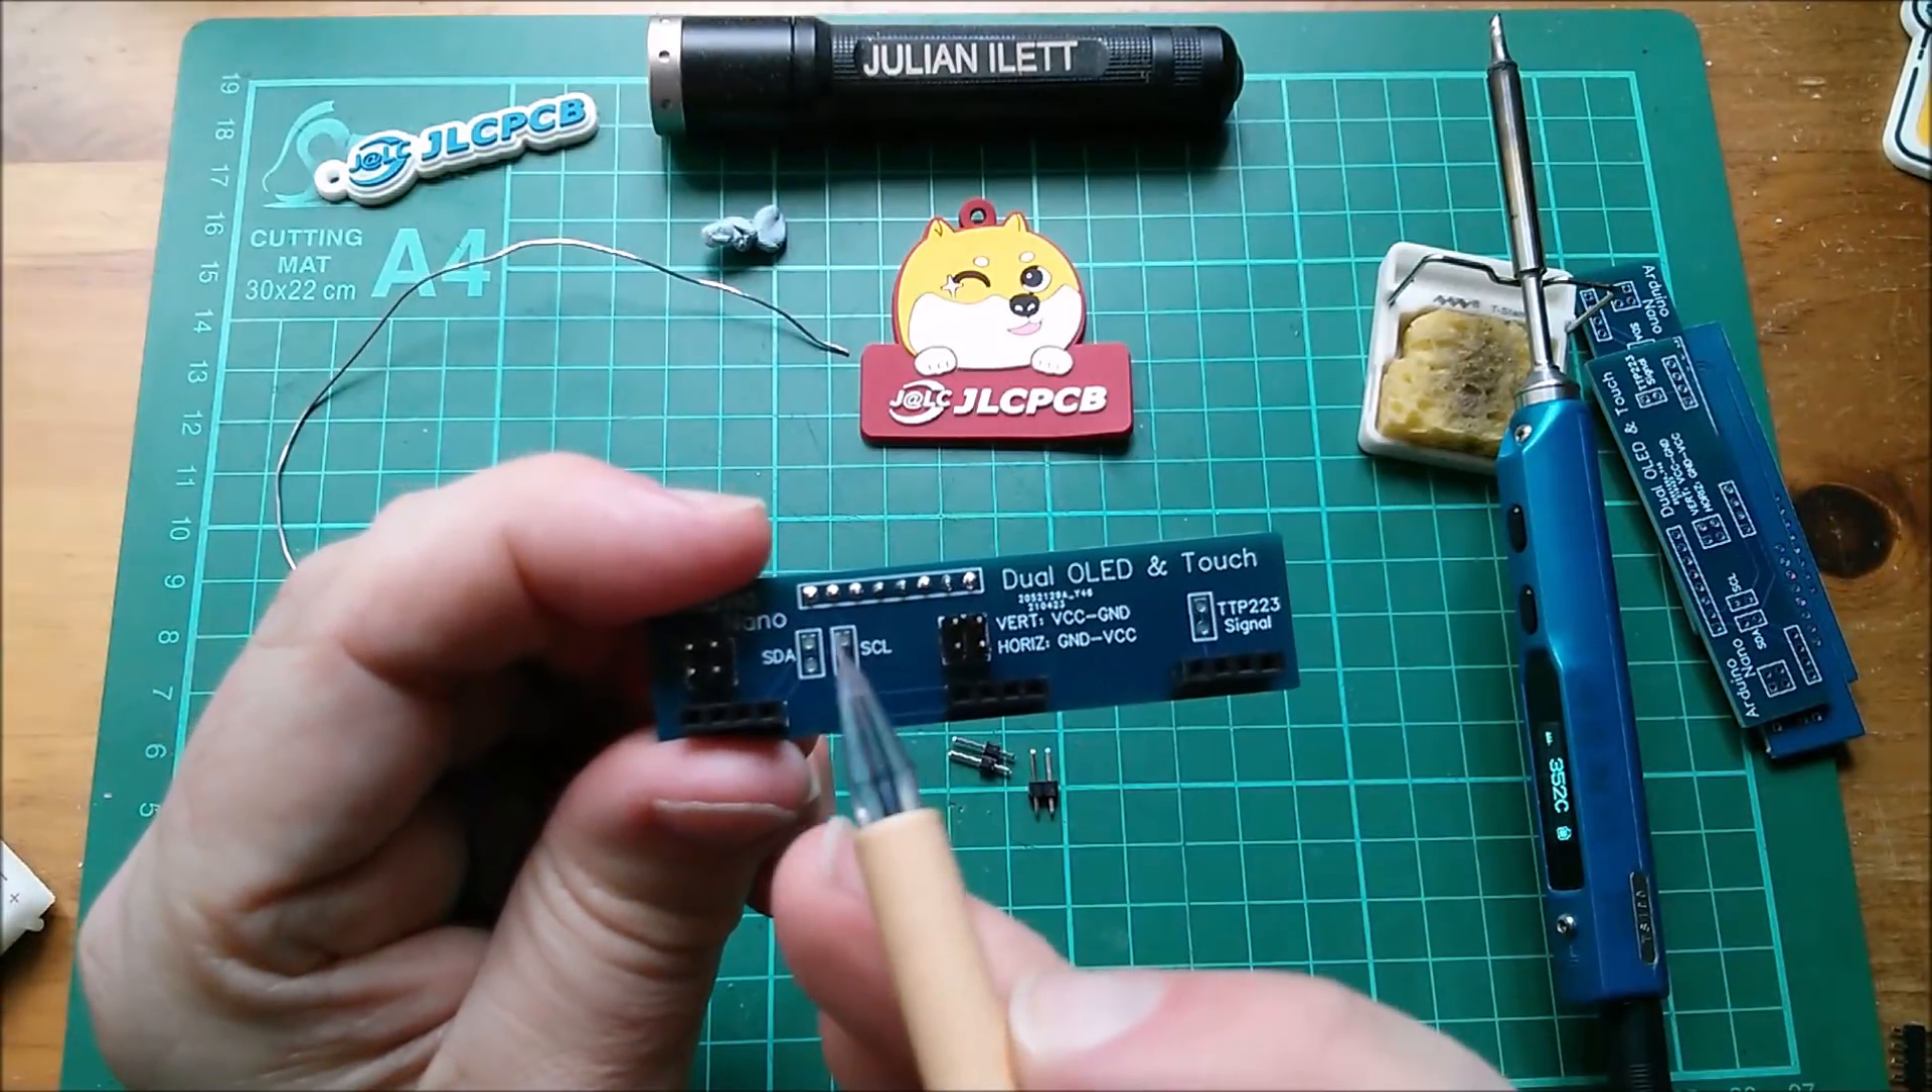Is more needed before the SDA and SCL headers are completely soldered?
Yes.